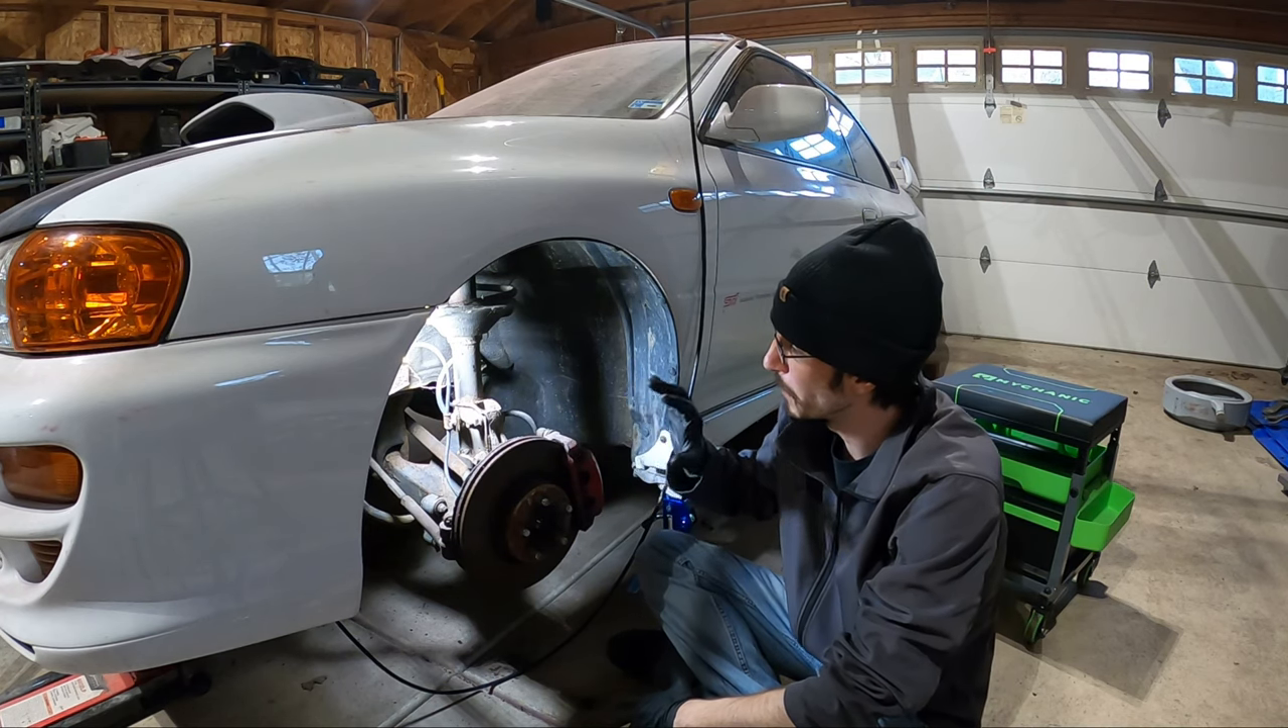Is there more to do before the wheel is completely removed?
No.